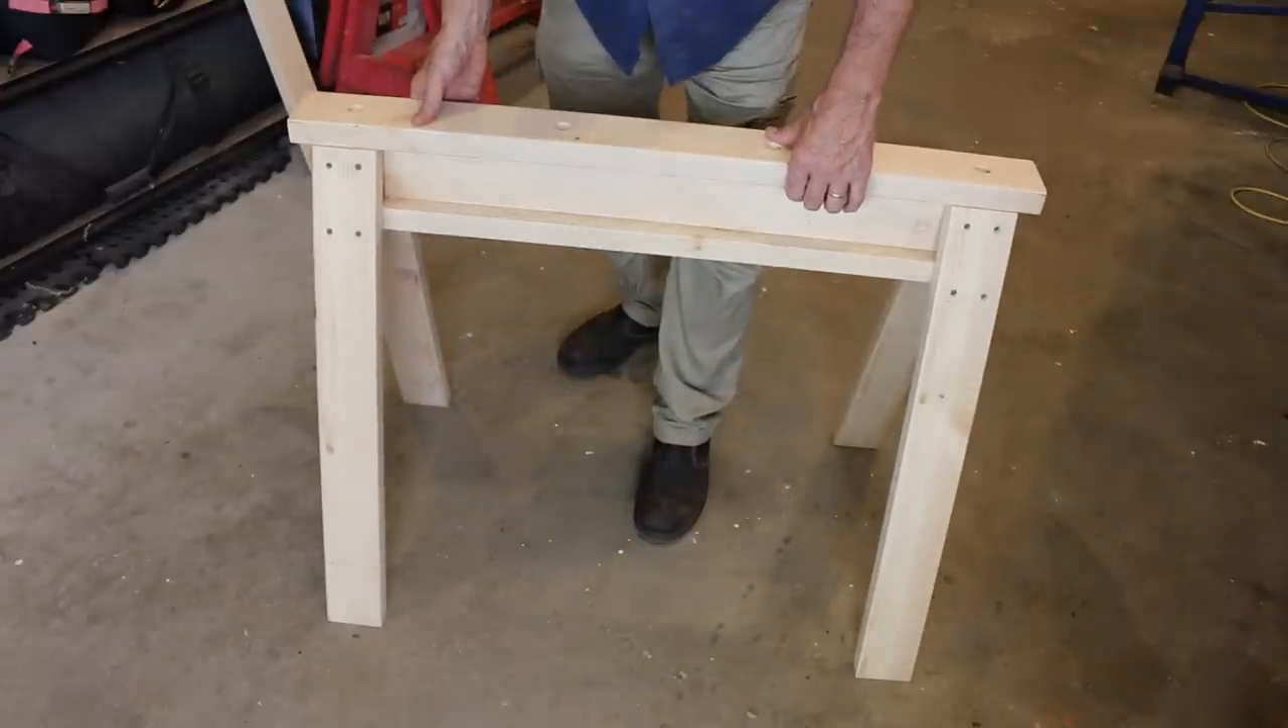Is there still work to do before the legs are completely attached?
No.